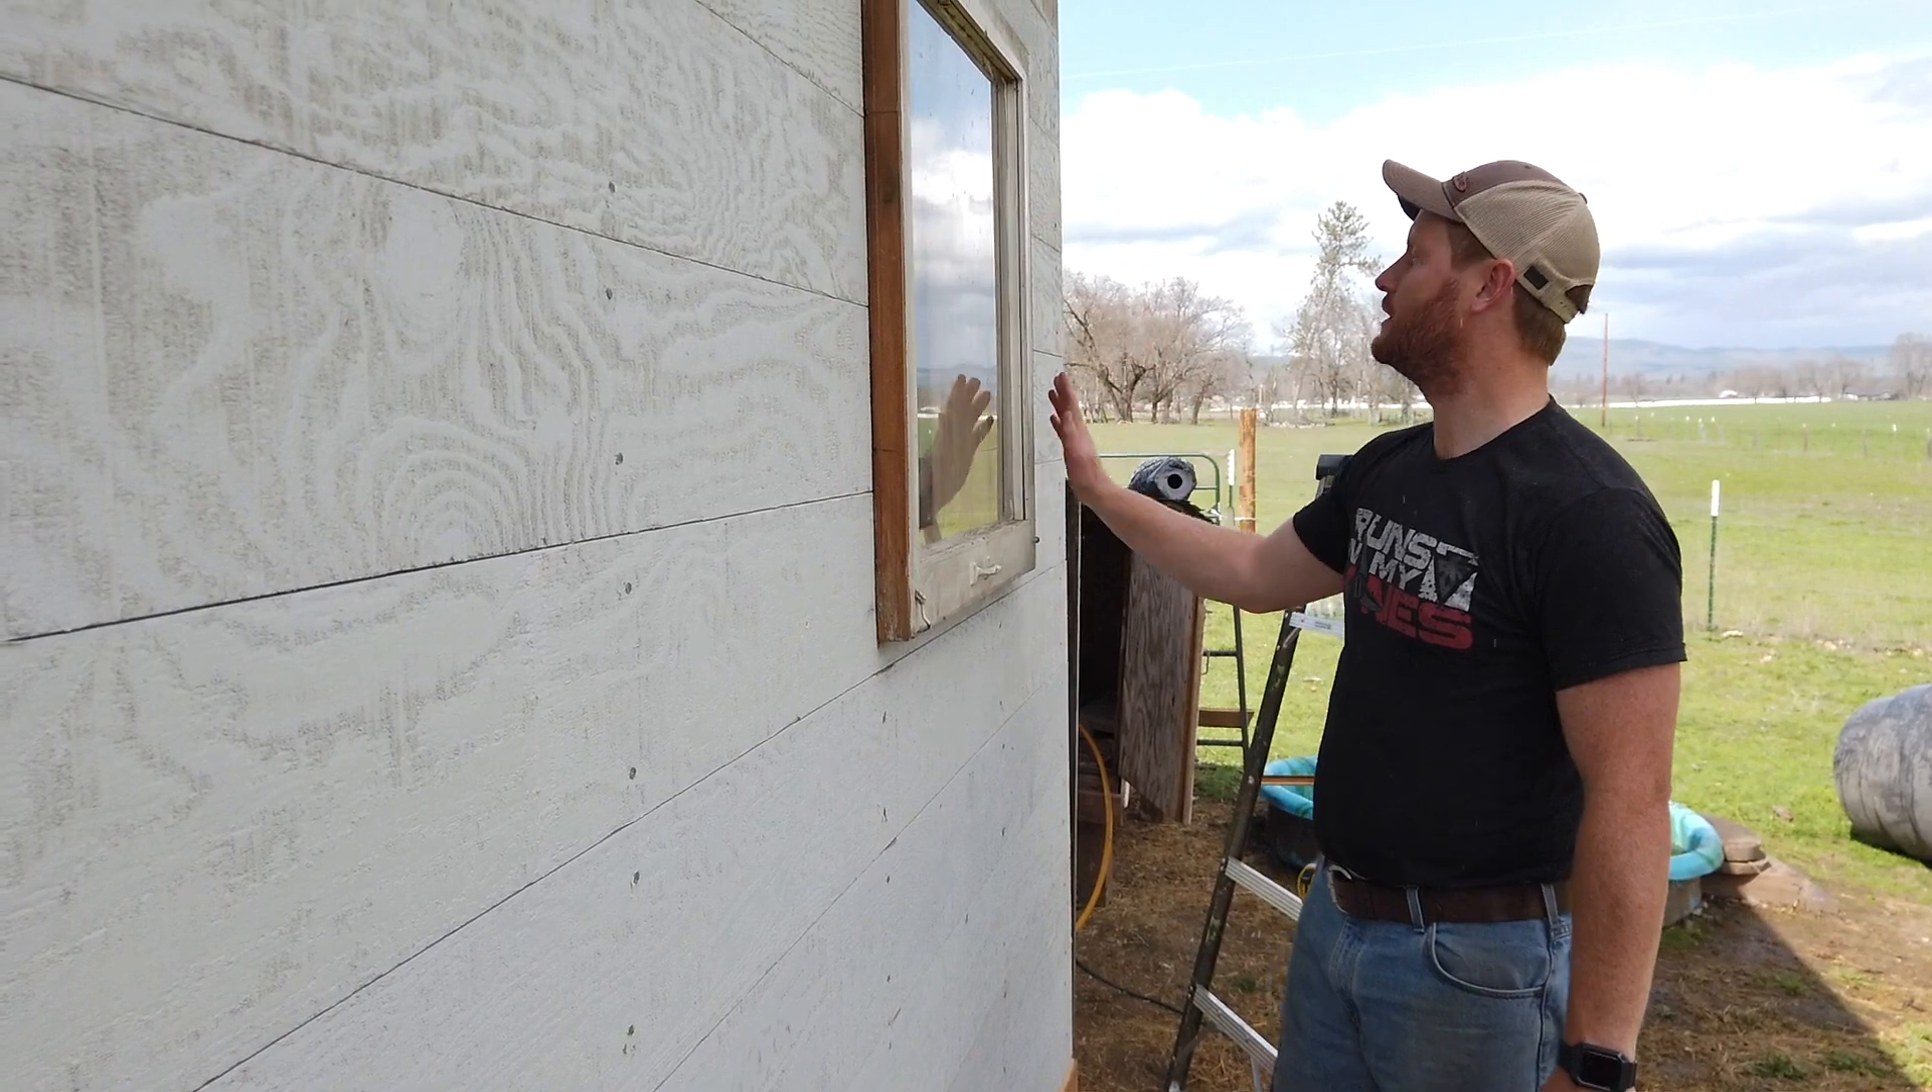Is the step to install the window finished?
Yes.